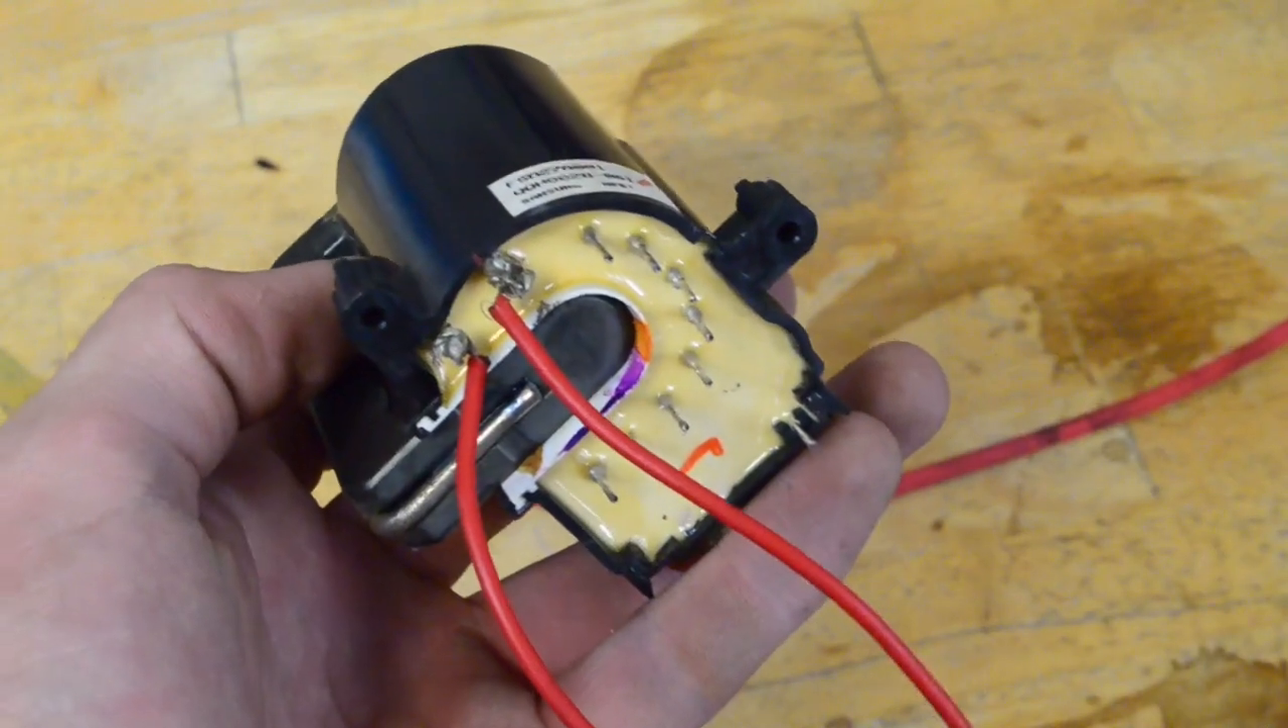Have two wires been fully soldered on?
Yes.